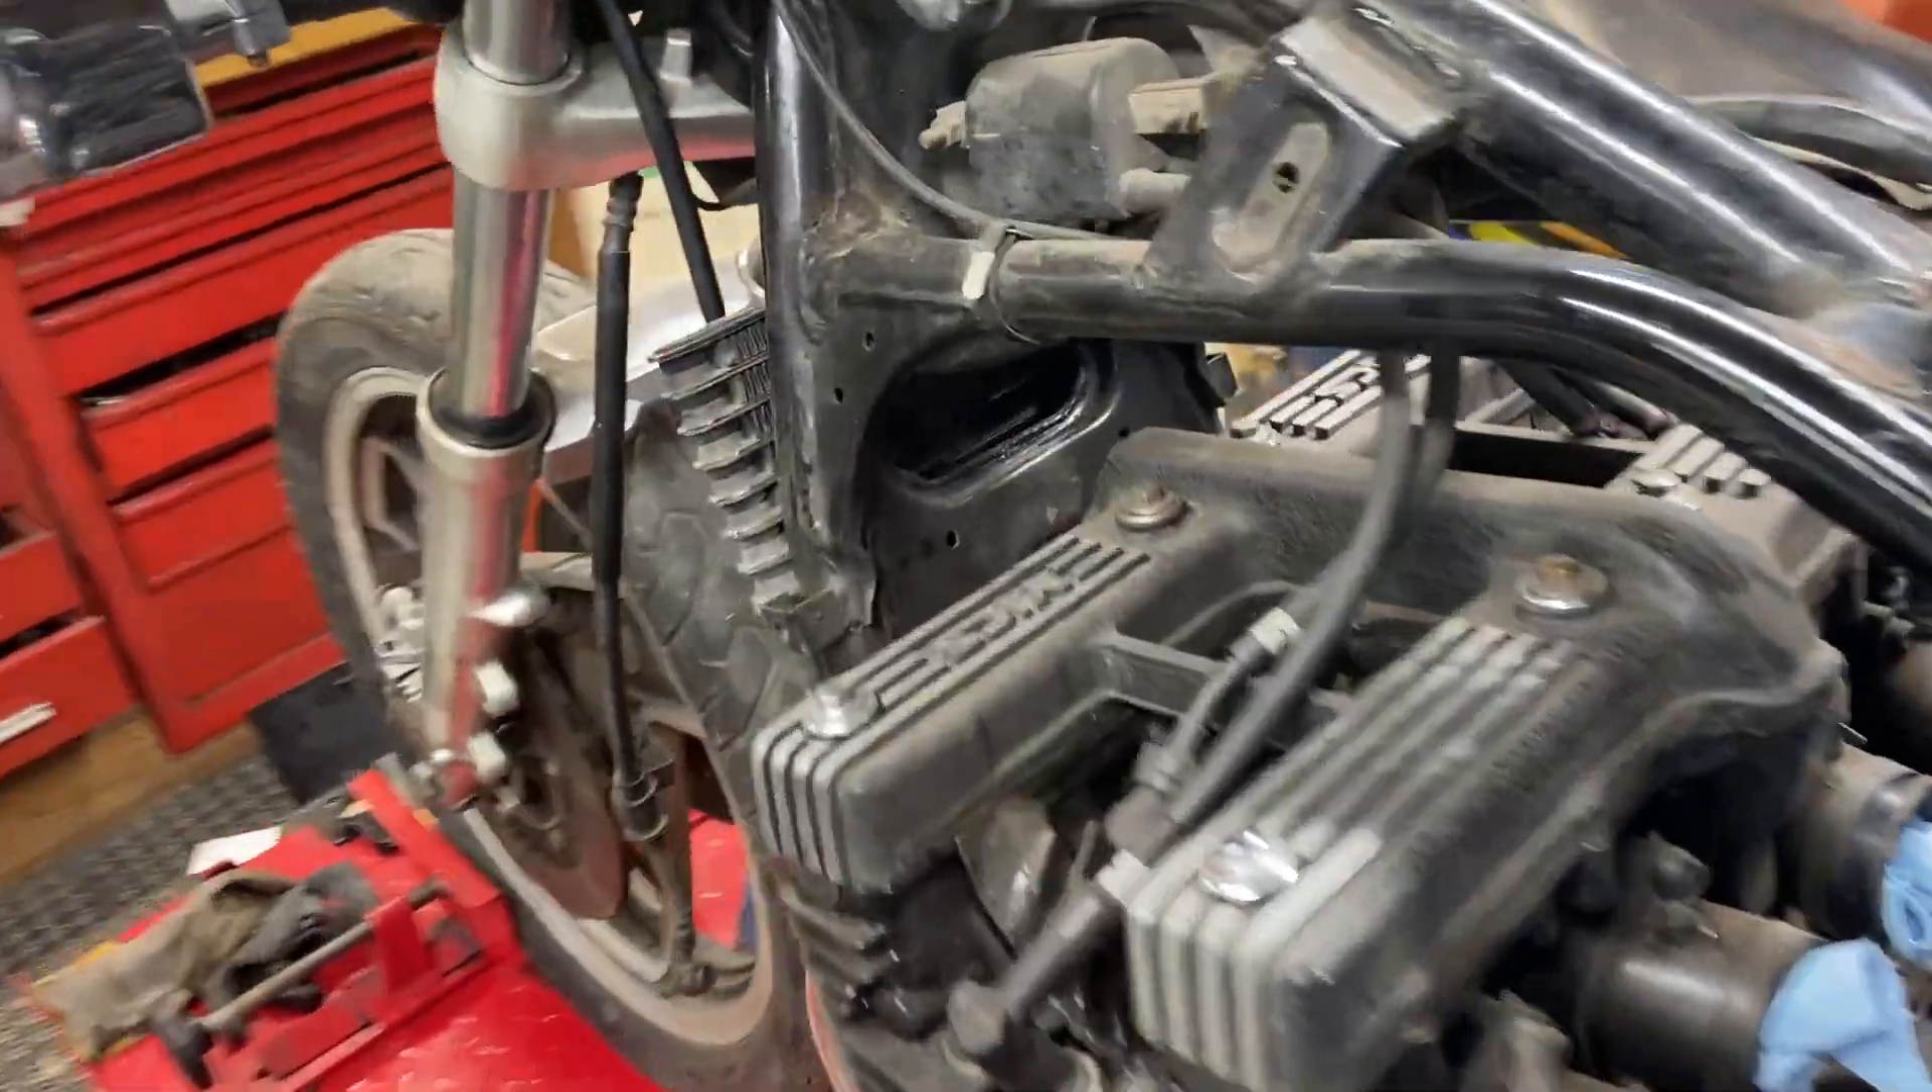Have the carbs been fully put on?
No.